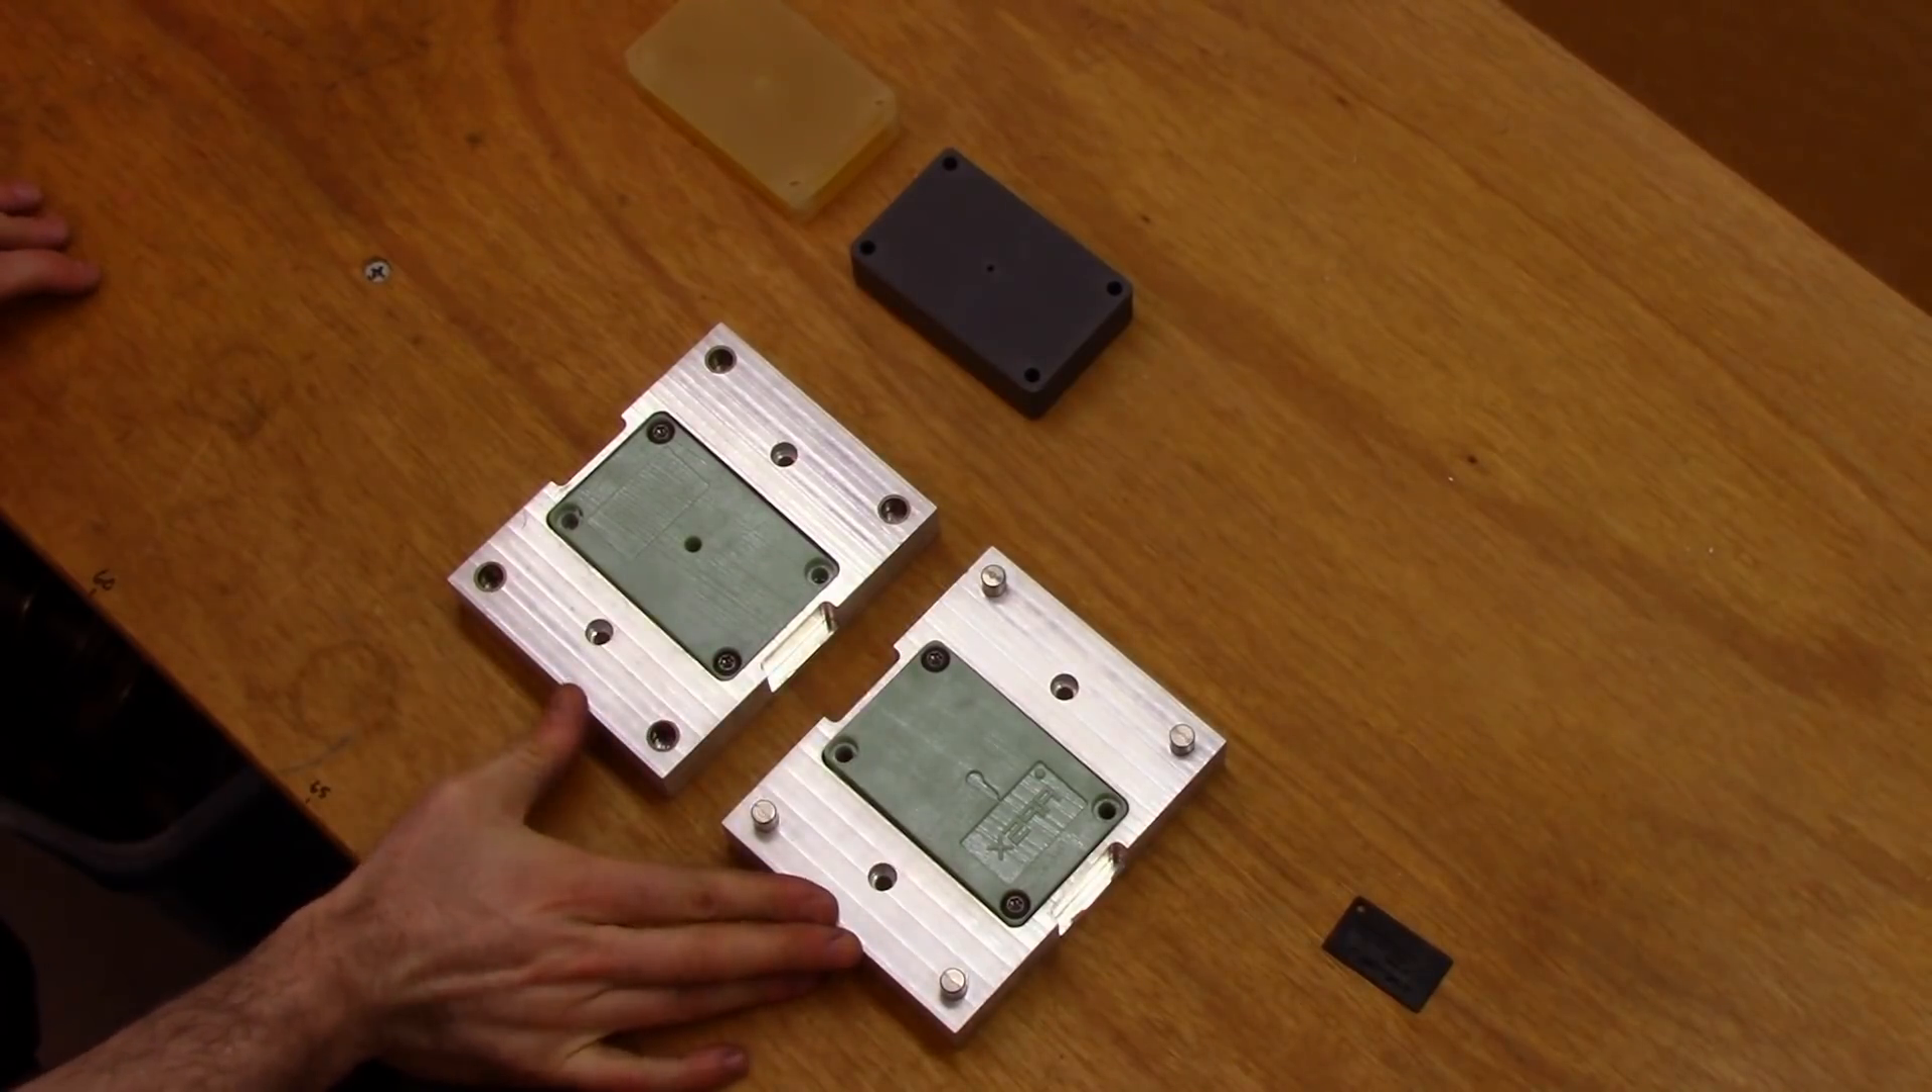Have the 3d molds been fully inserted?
Yes.